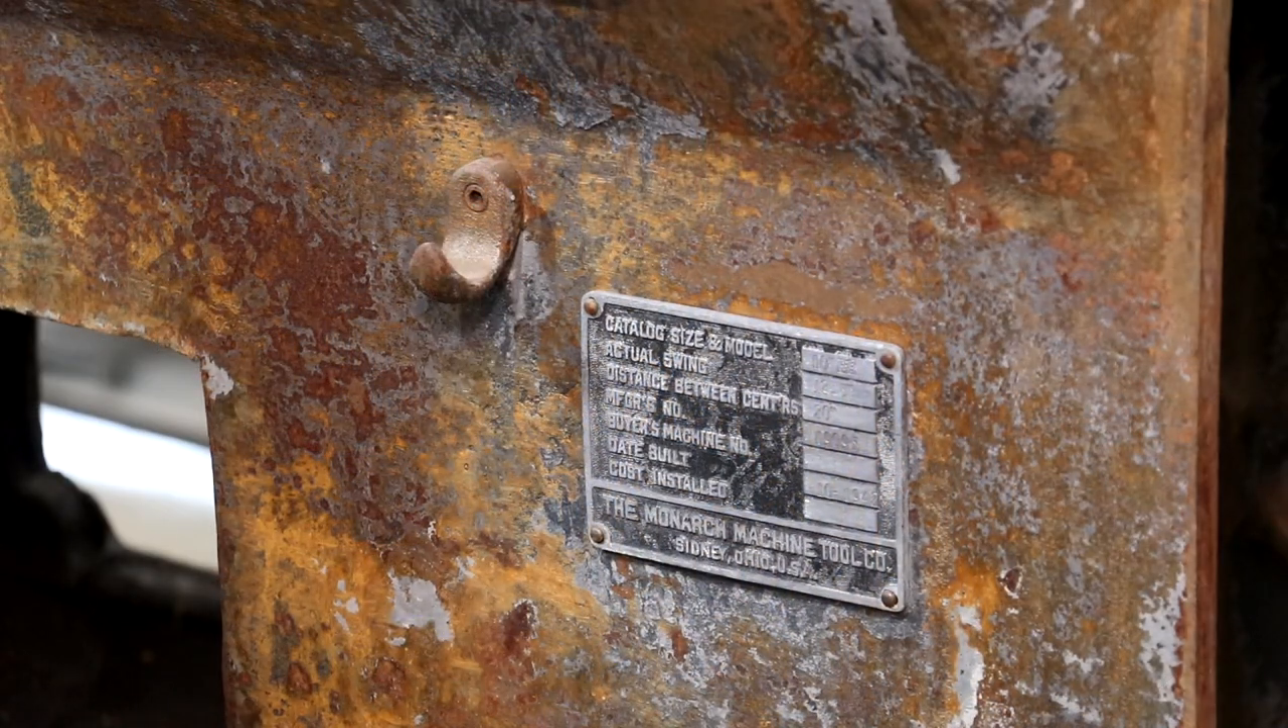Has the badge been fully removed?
No.